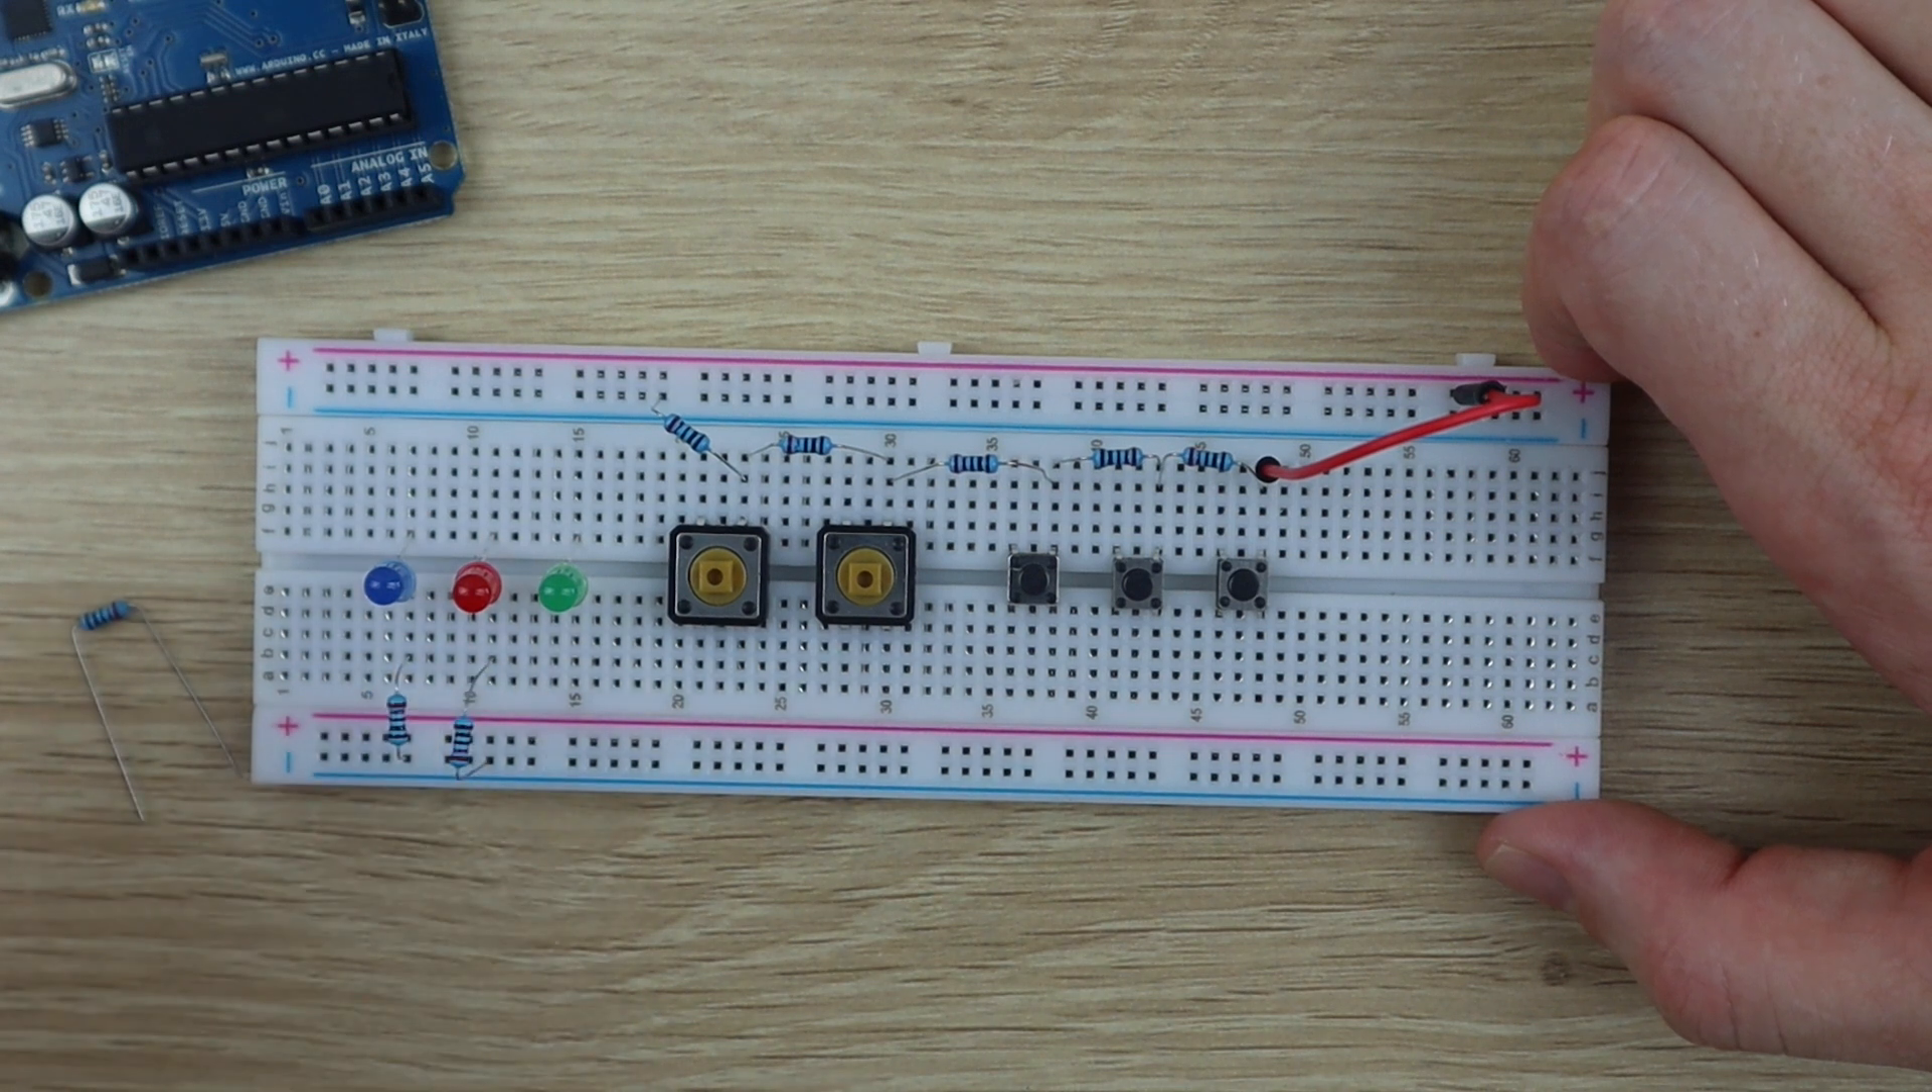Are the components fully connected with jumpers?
No.